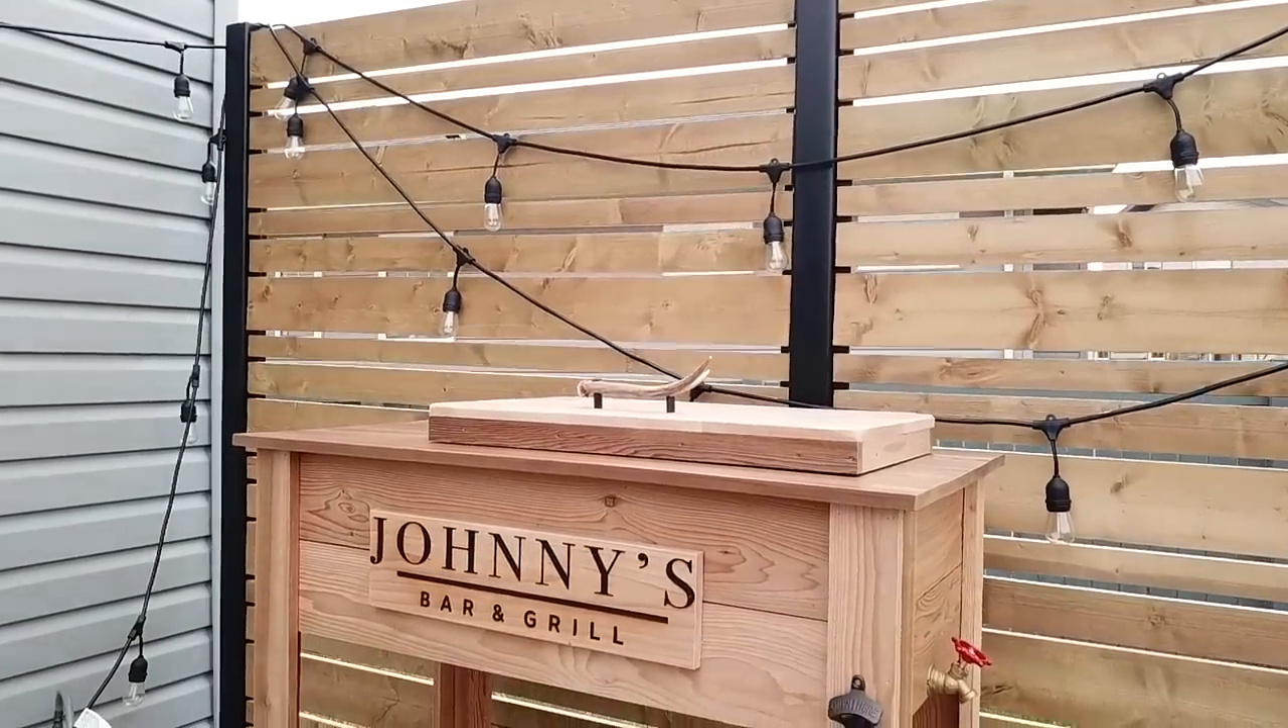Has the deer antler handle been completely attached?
Yes.